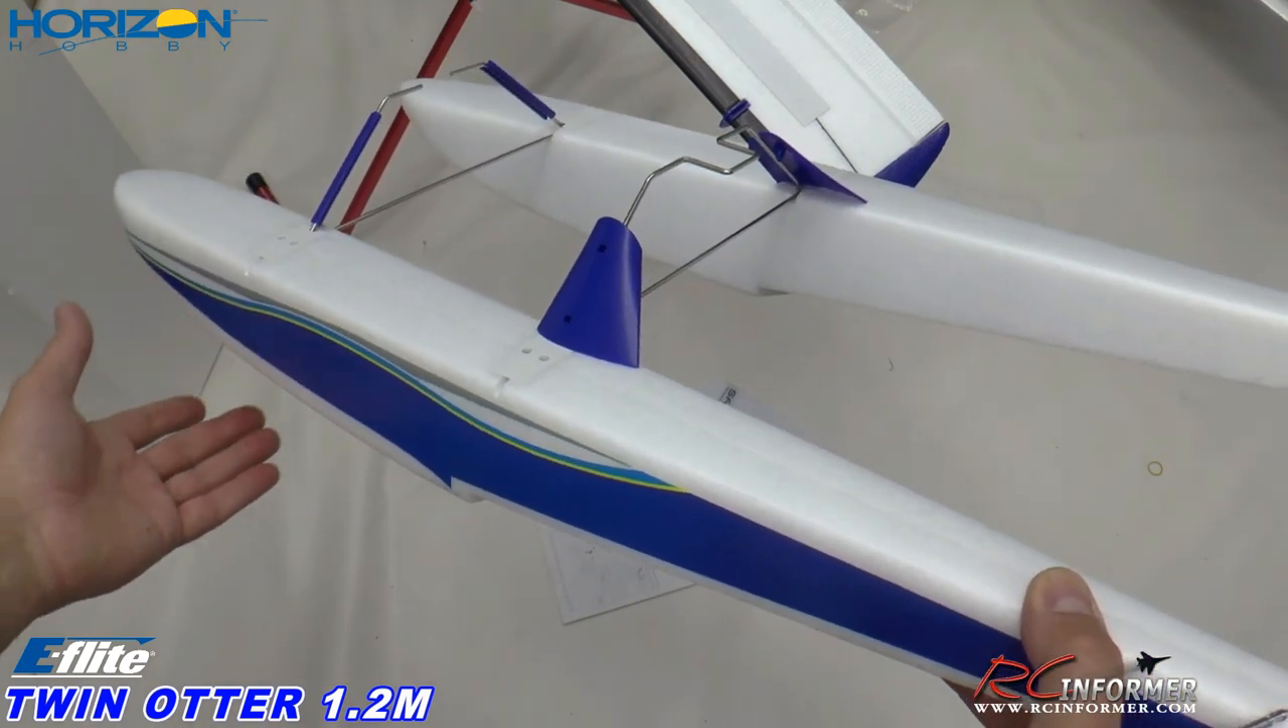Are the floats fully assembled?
Yes.